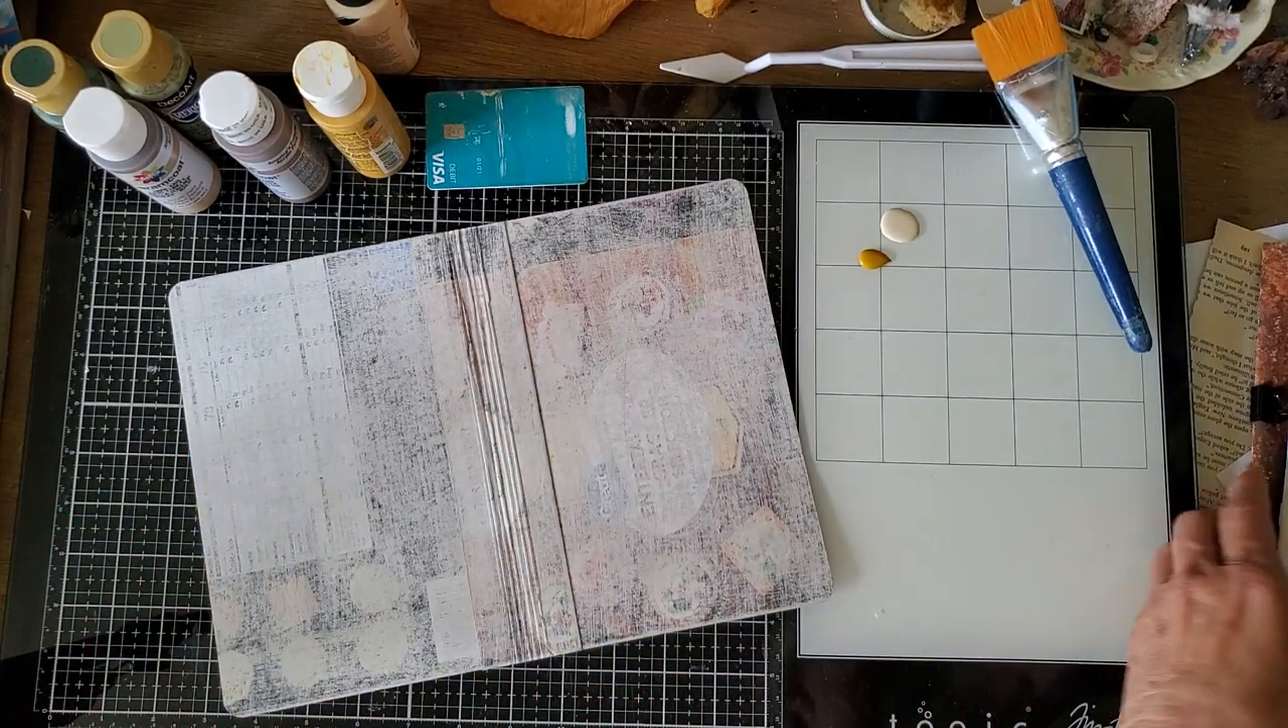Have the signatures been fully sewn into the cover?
No.